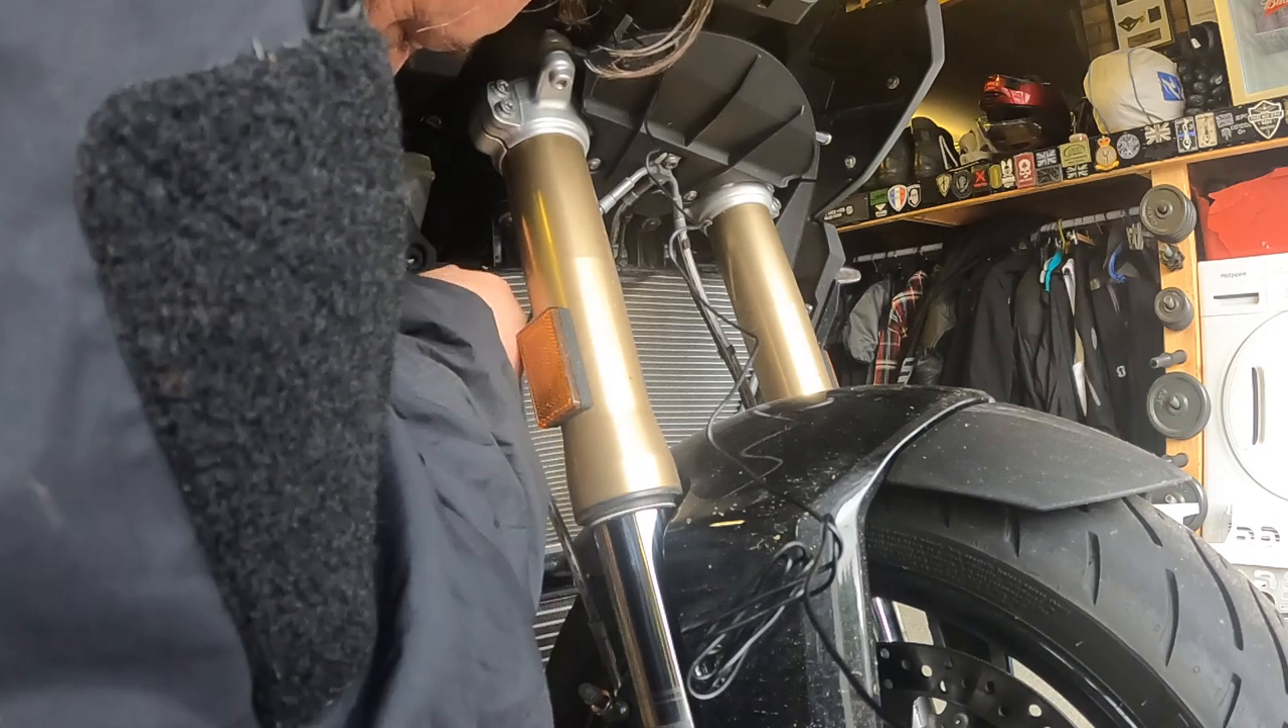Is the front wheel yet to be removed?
Yes.